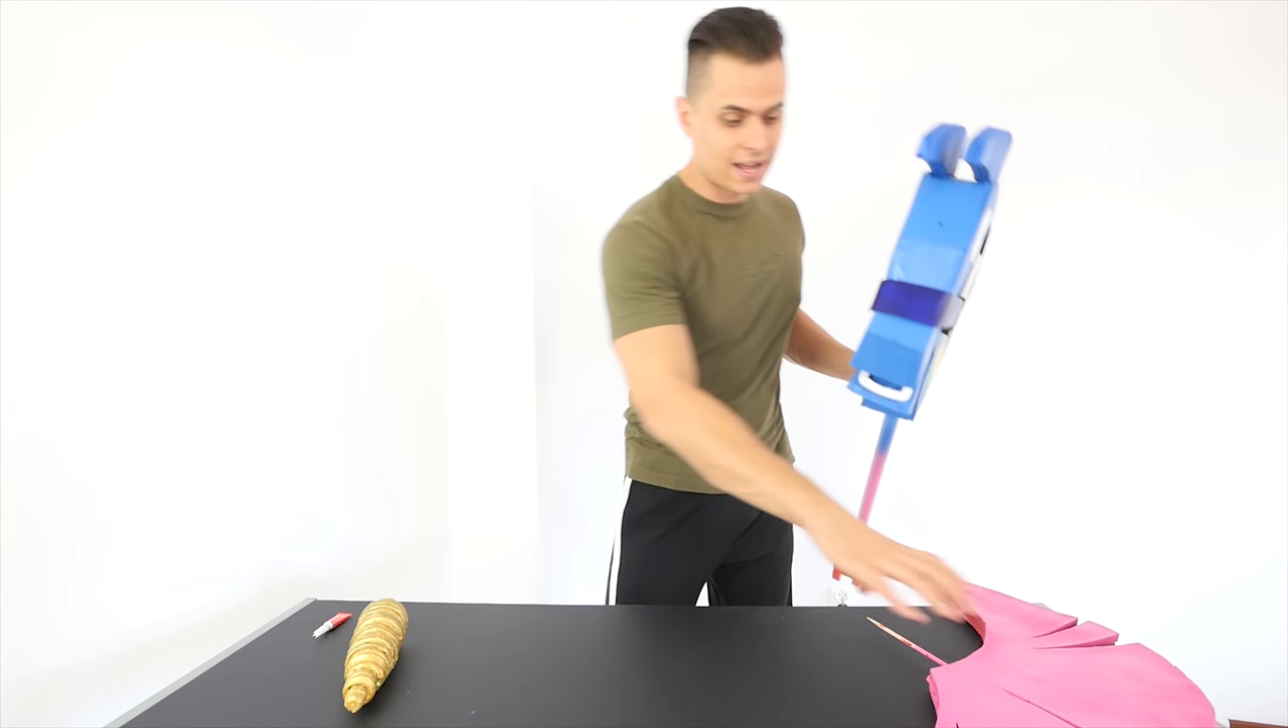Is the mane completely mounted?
No.